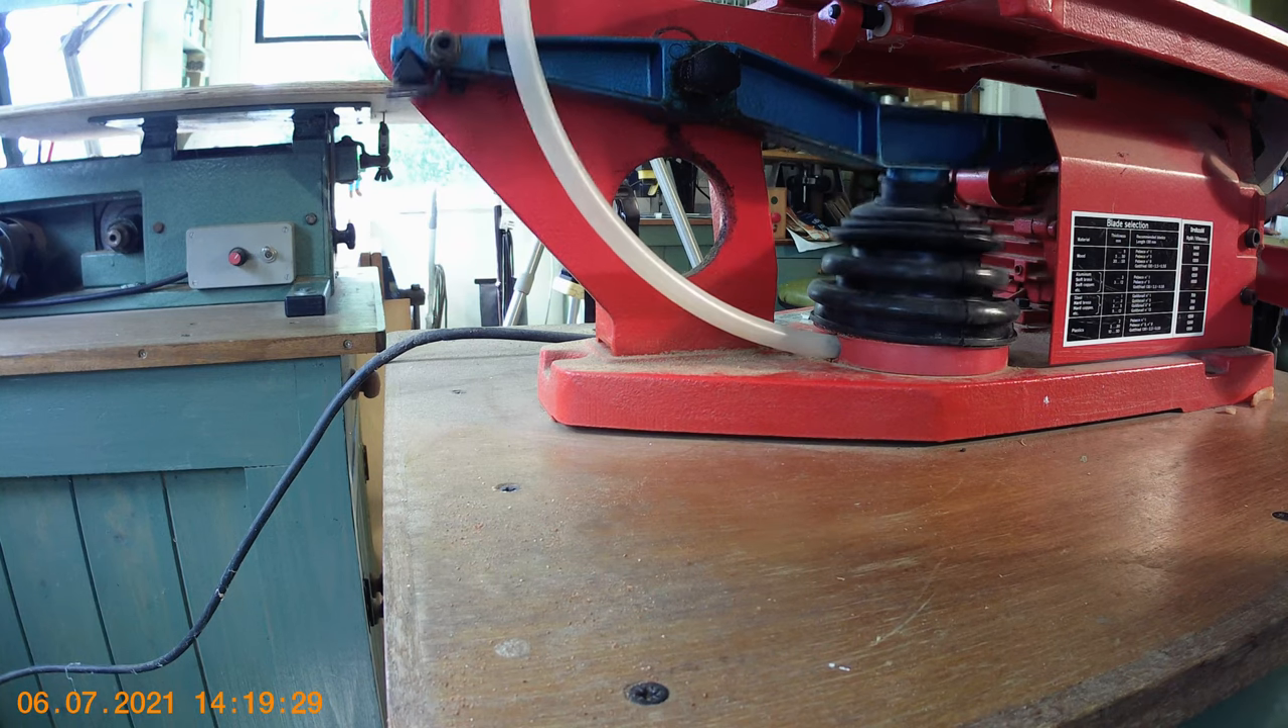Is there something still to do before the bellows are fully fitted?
No.